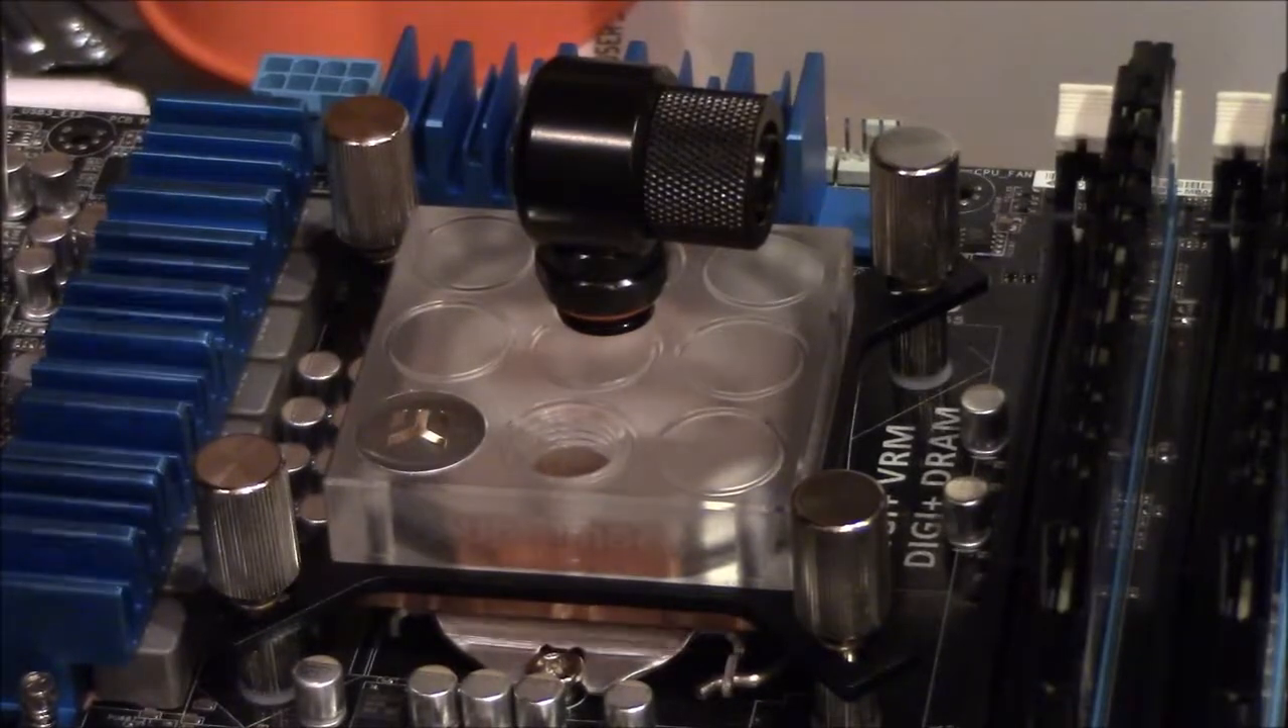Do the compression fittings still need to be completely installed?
Yes.